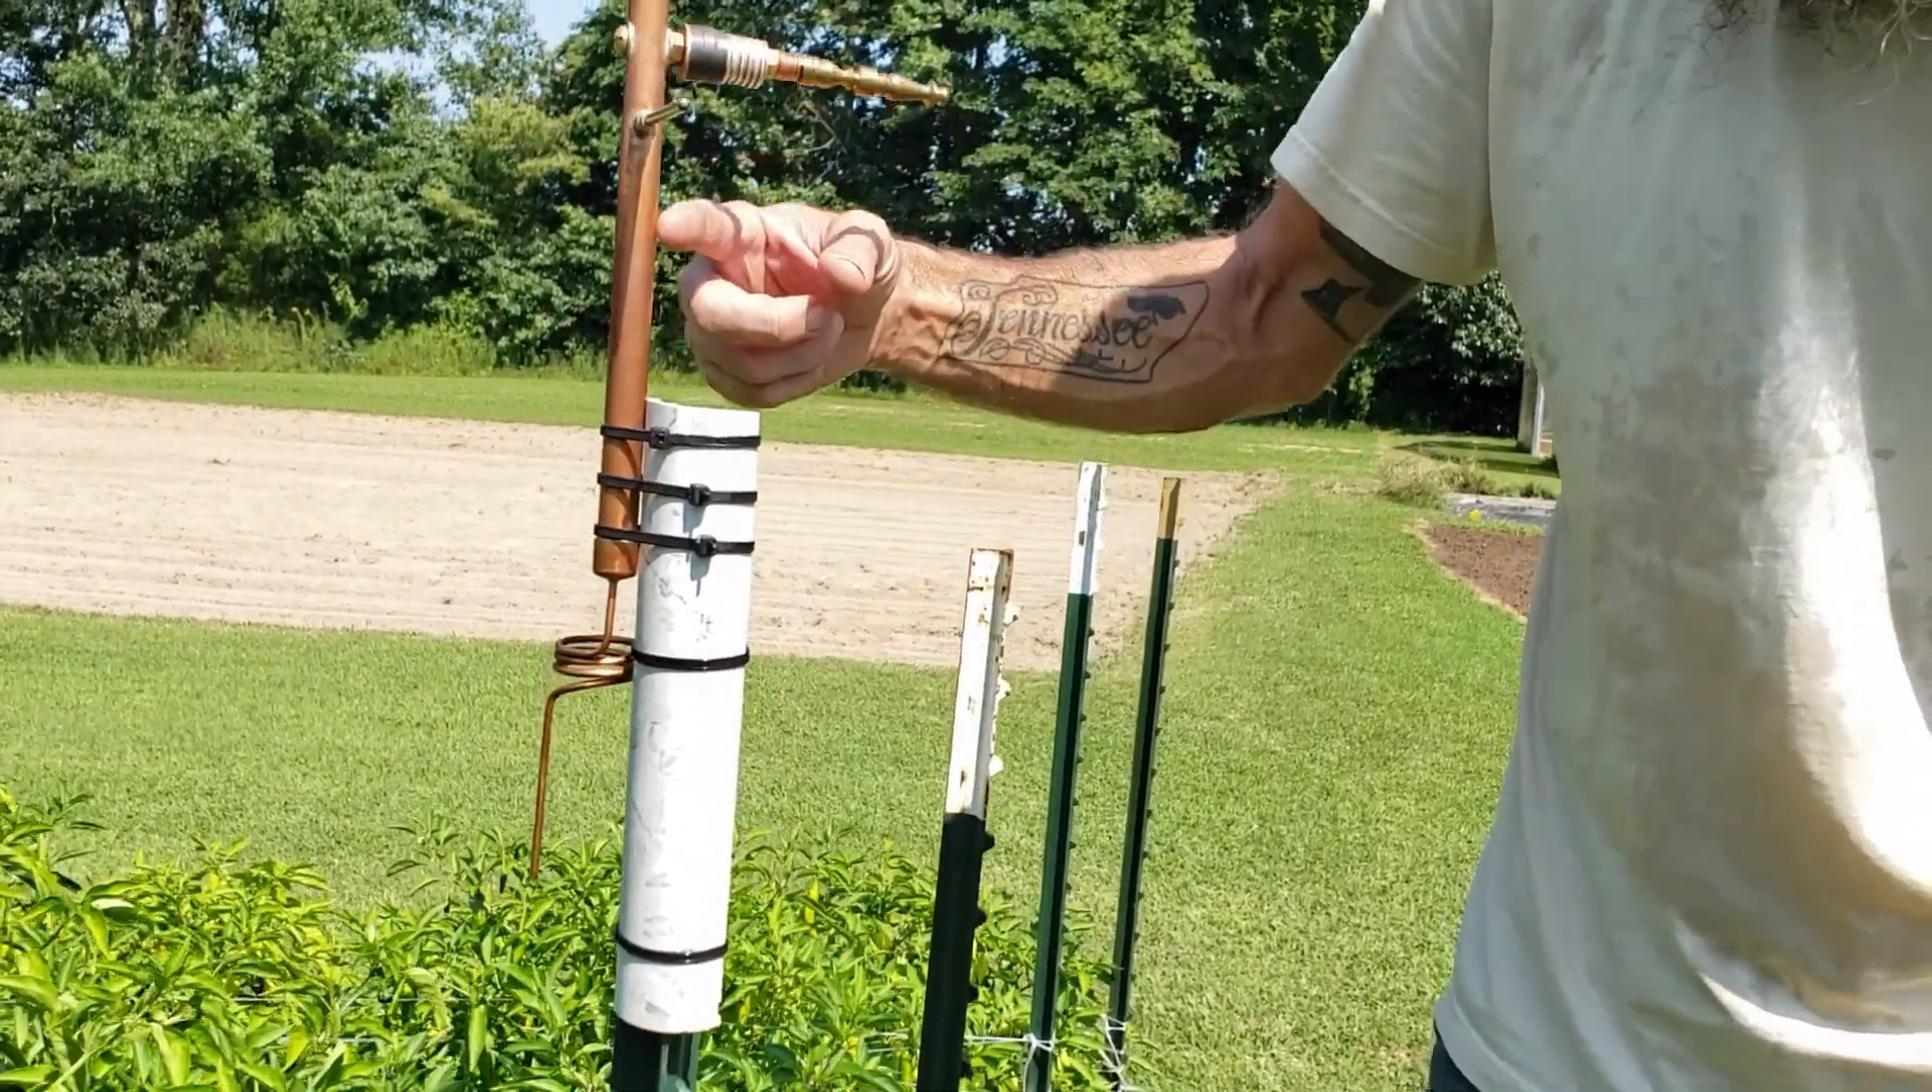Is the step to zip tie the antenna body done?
Yes.